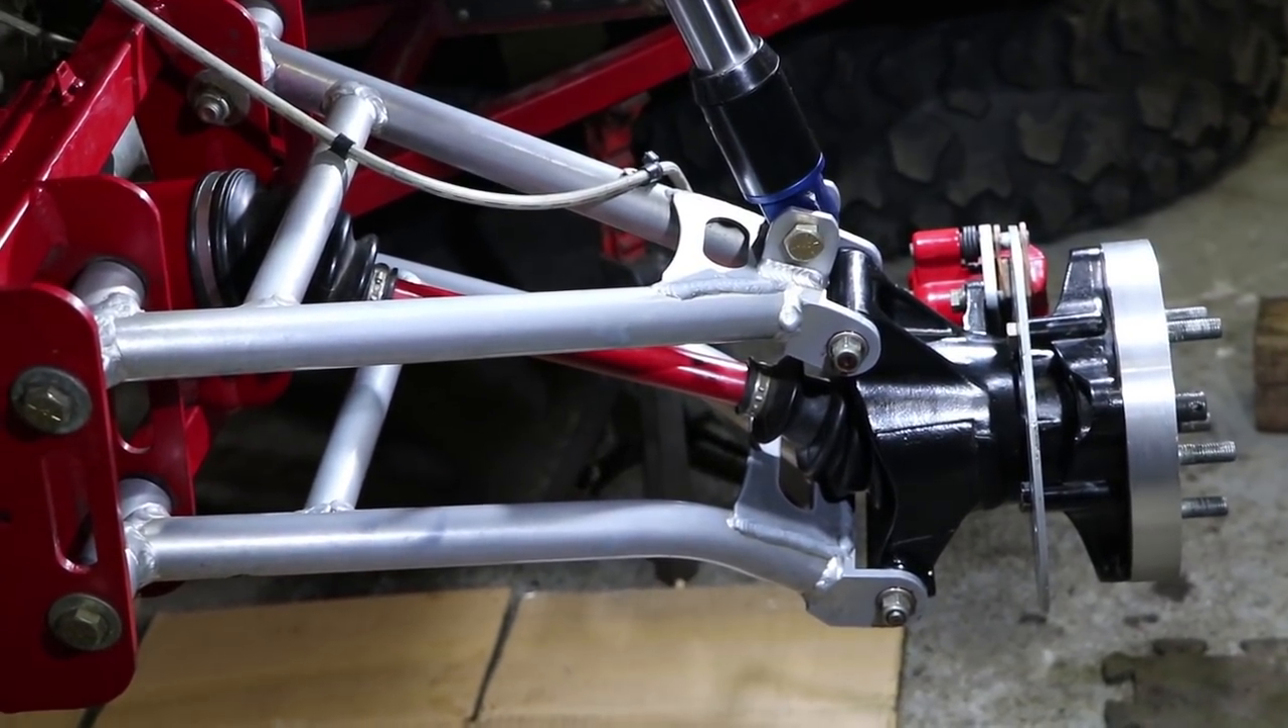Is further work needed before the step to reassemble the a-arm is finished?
No.